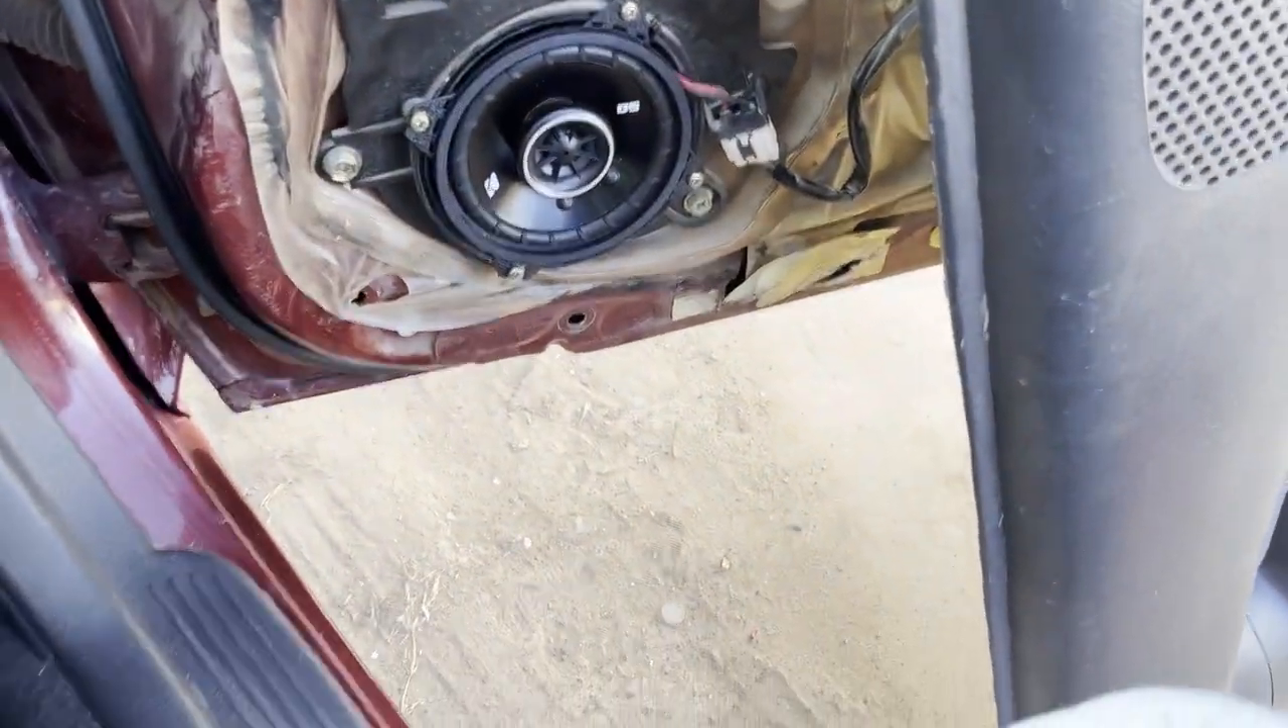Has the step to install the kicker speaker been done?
Yes.